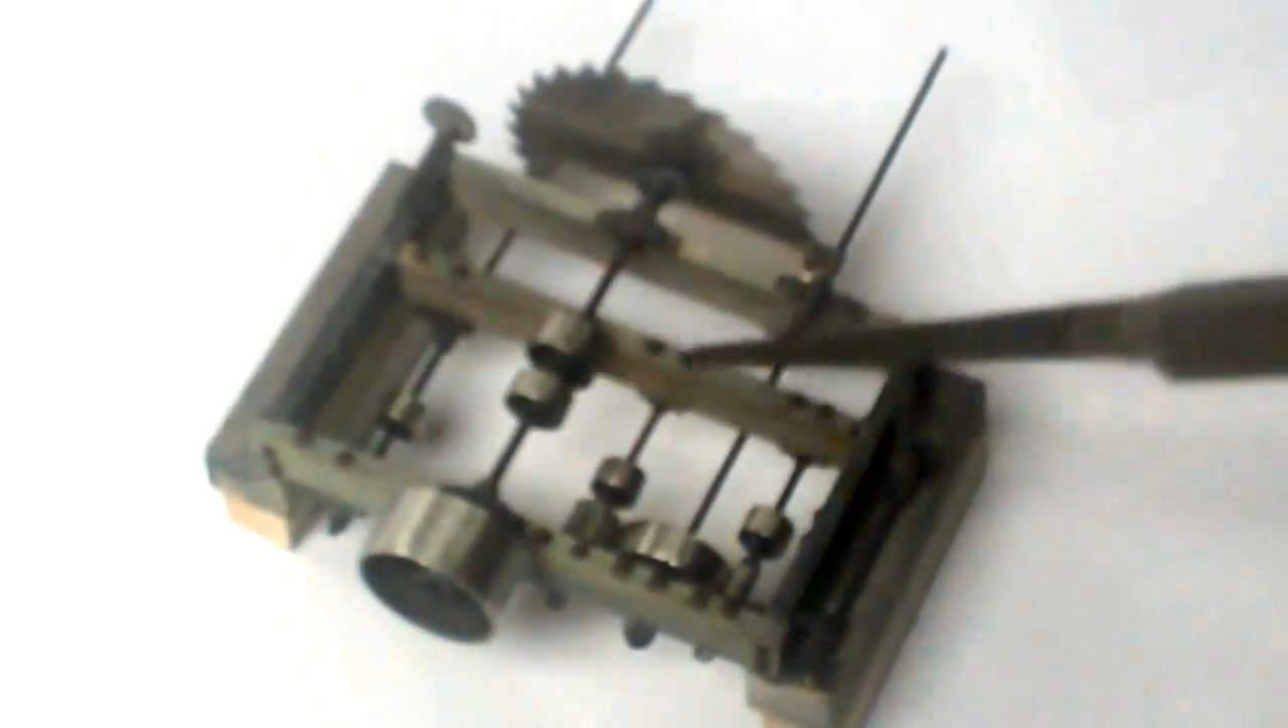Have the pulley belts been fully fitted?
No.